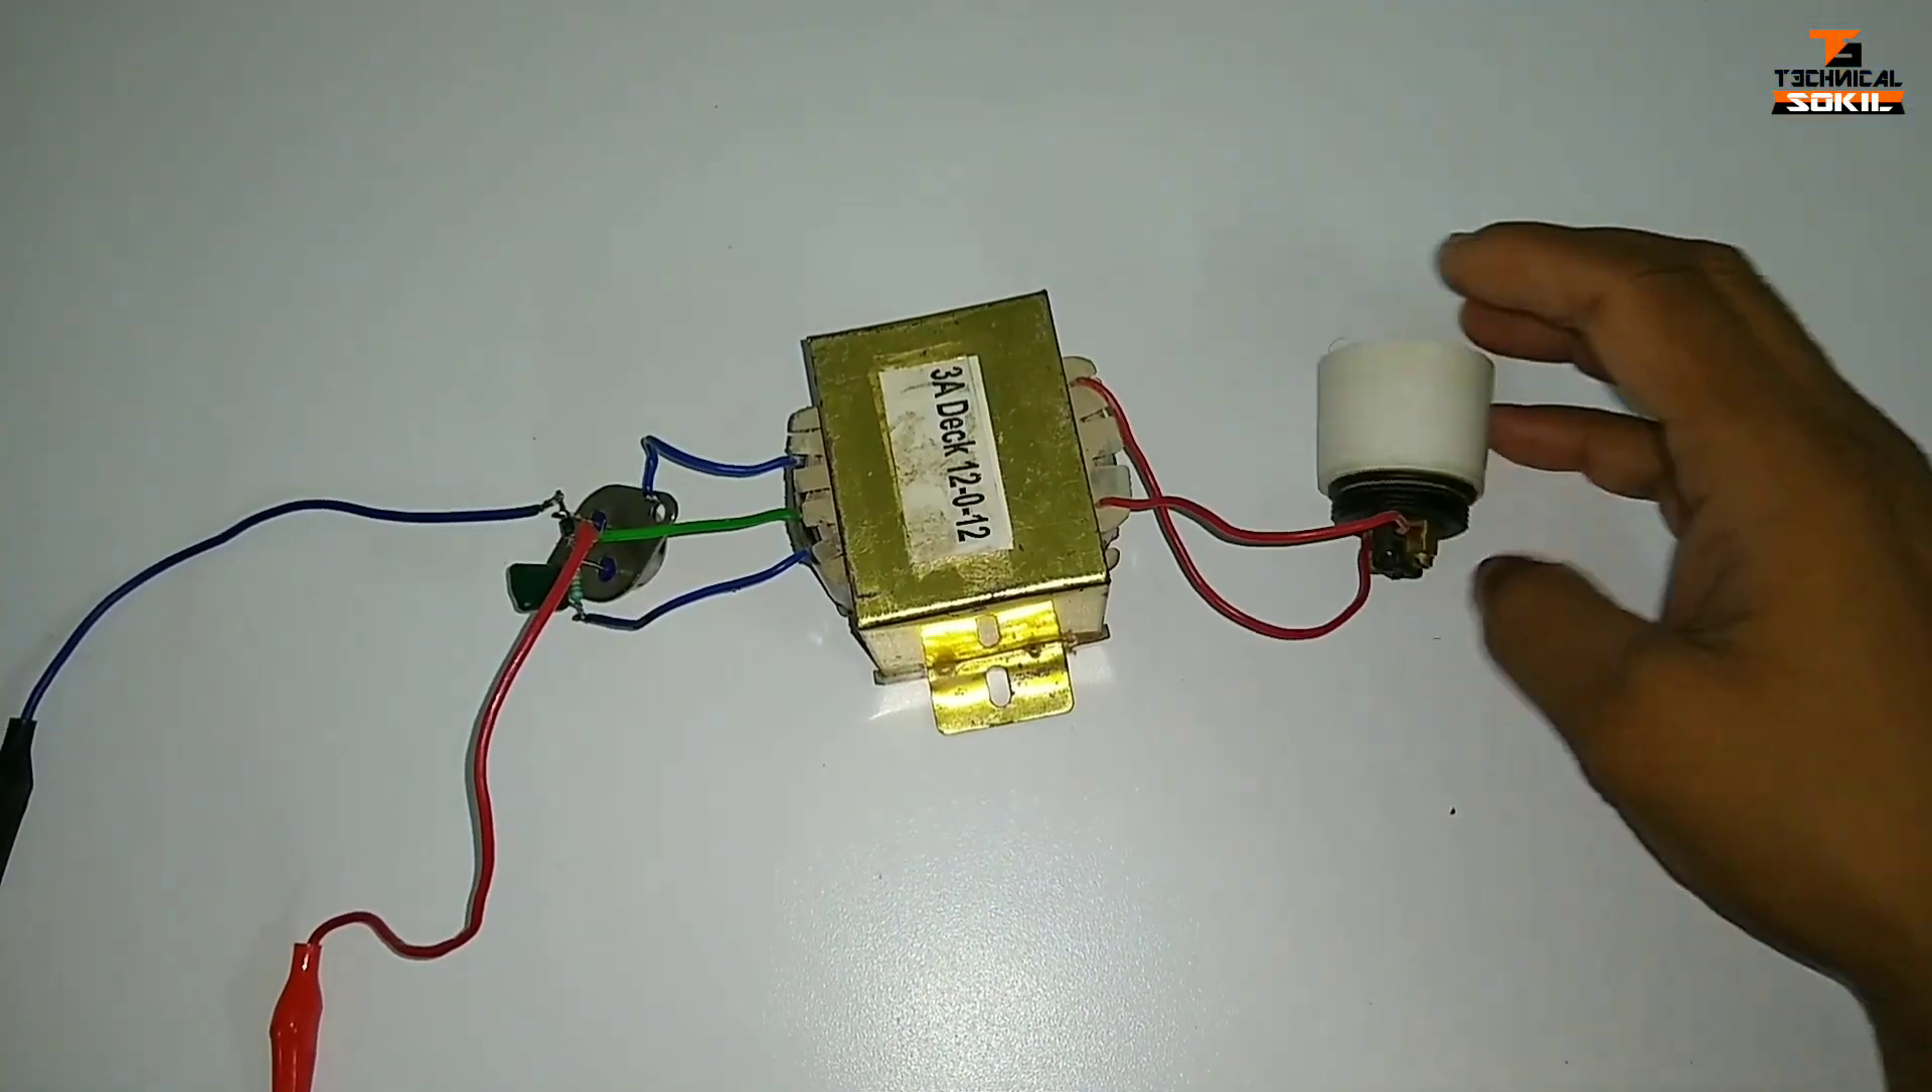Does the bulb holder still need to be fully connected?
No.